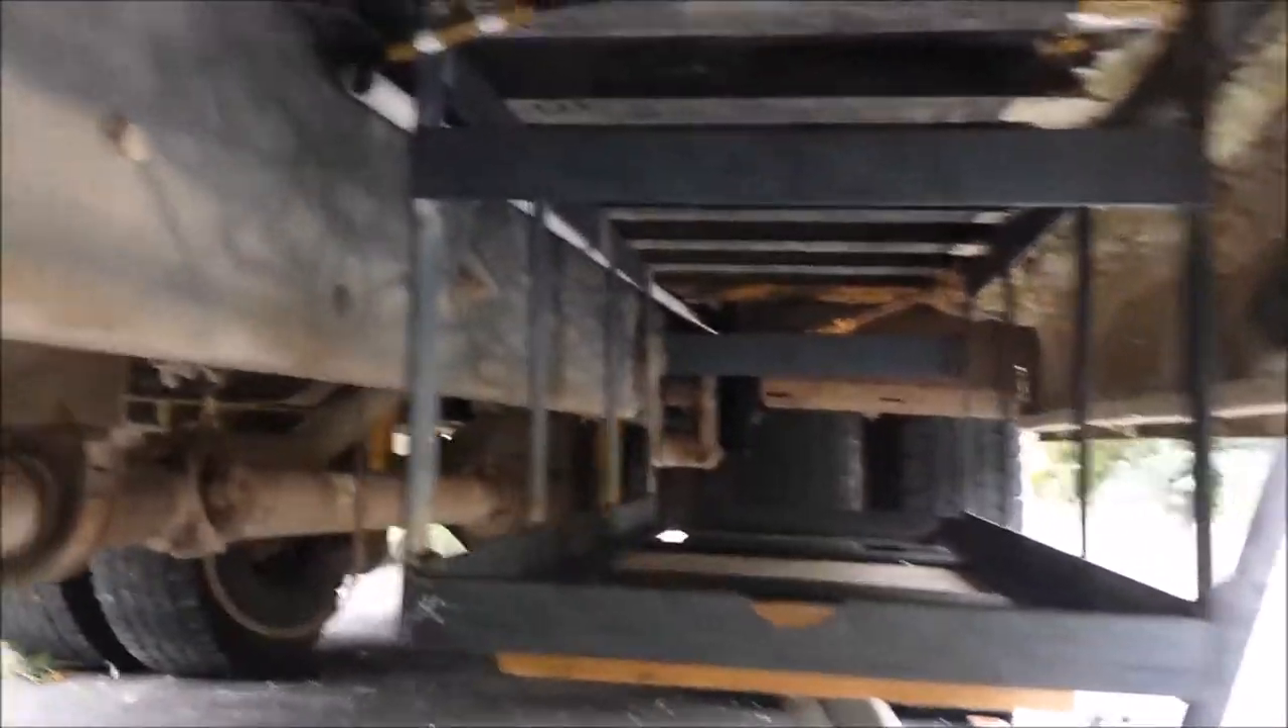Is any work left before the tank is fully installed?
Yes.